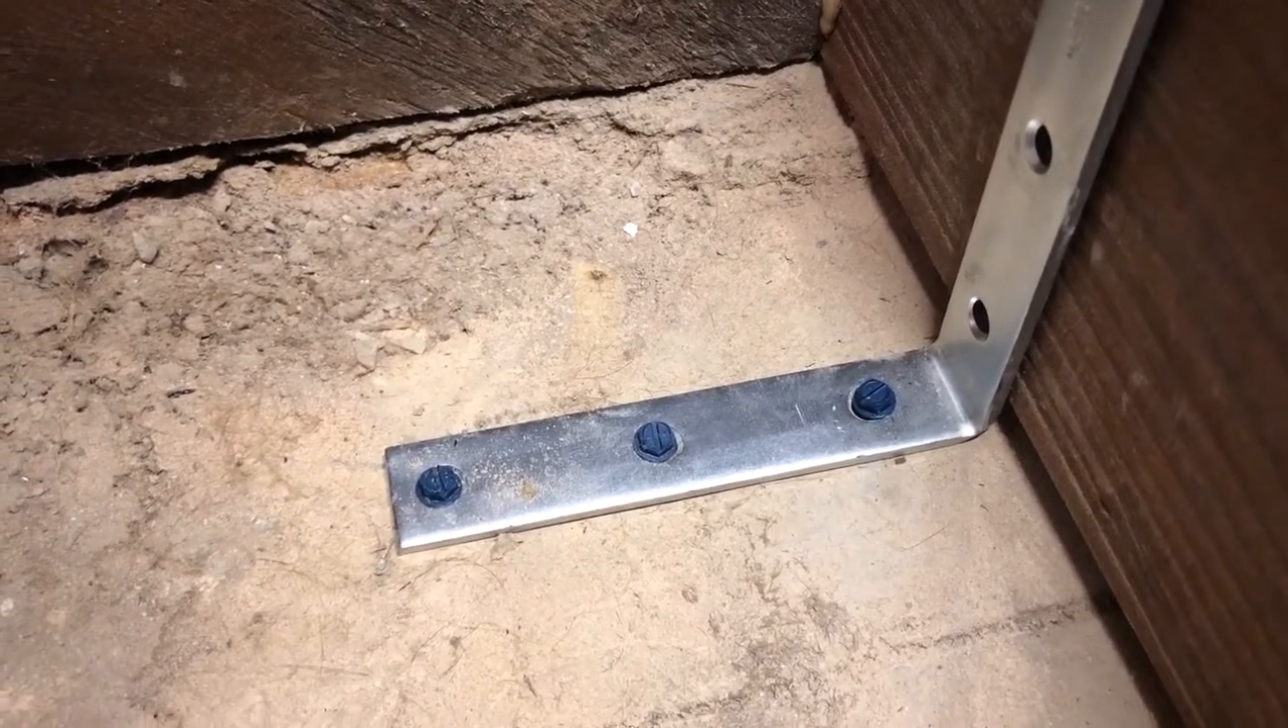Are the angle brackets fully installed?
No.